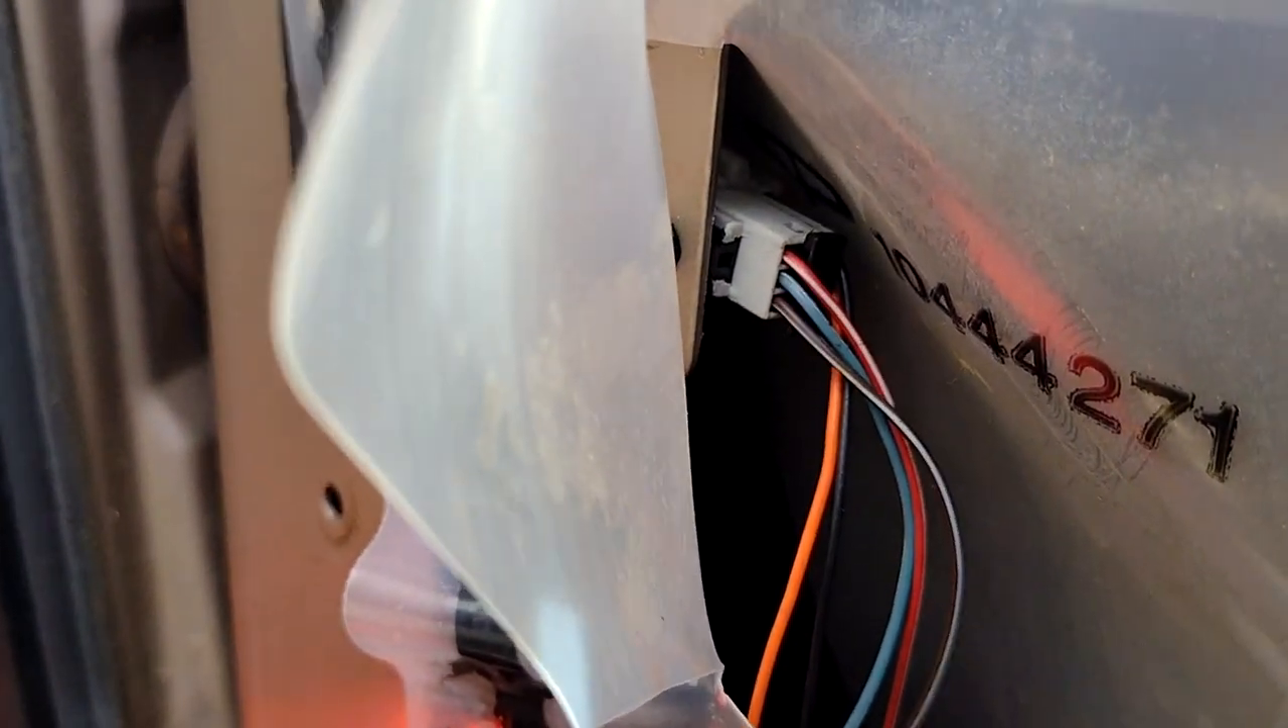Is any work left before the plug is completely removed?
Yes.